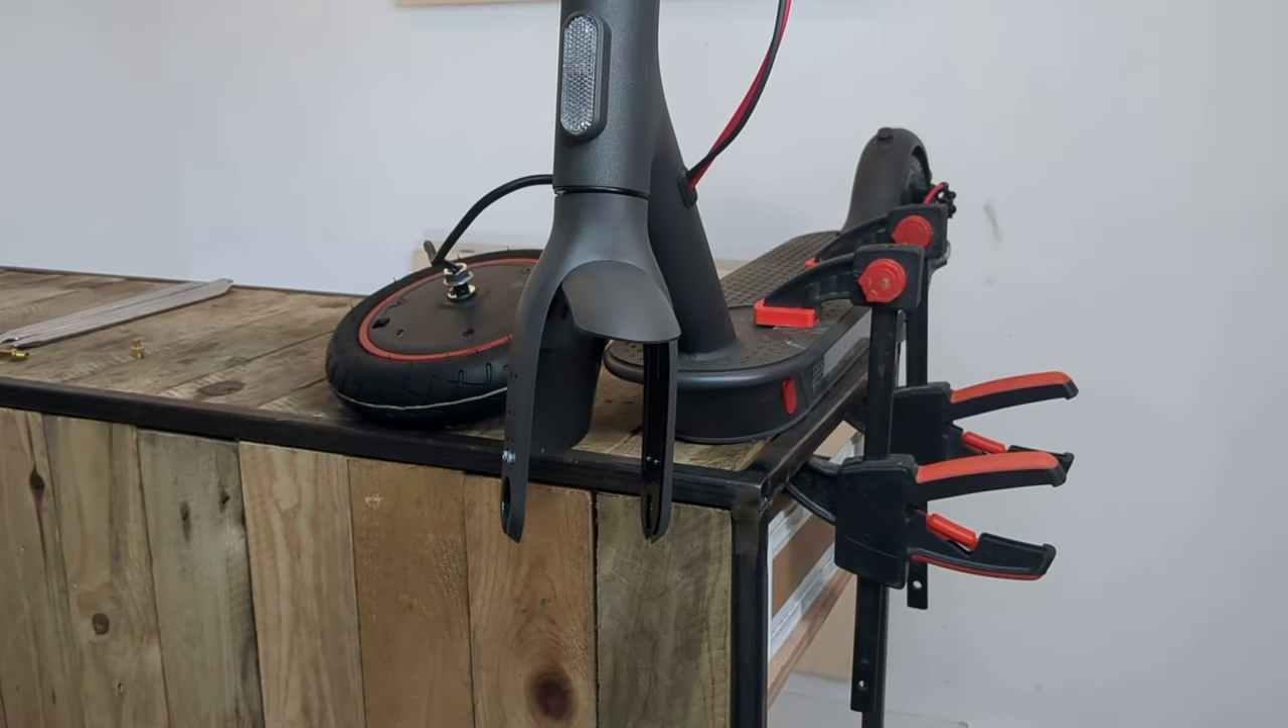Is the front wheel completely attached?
No.